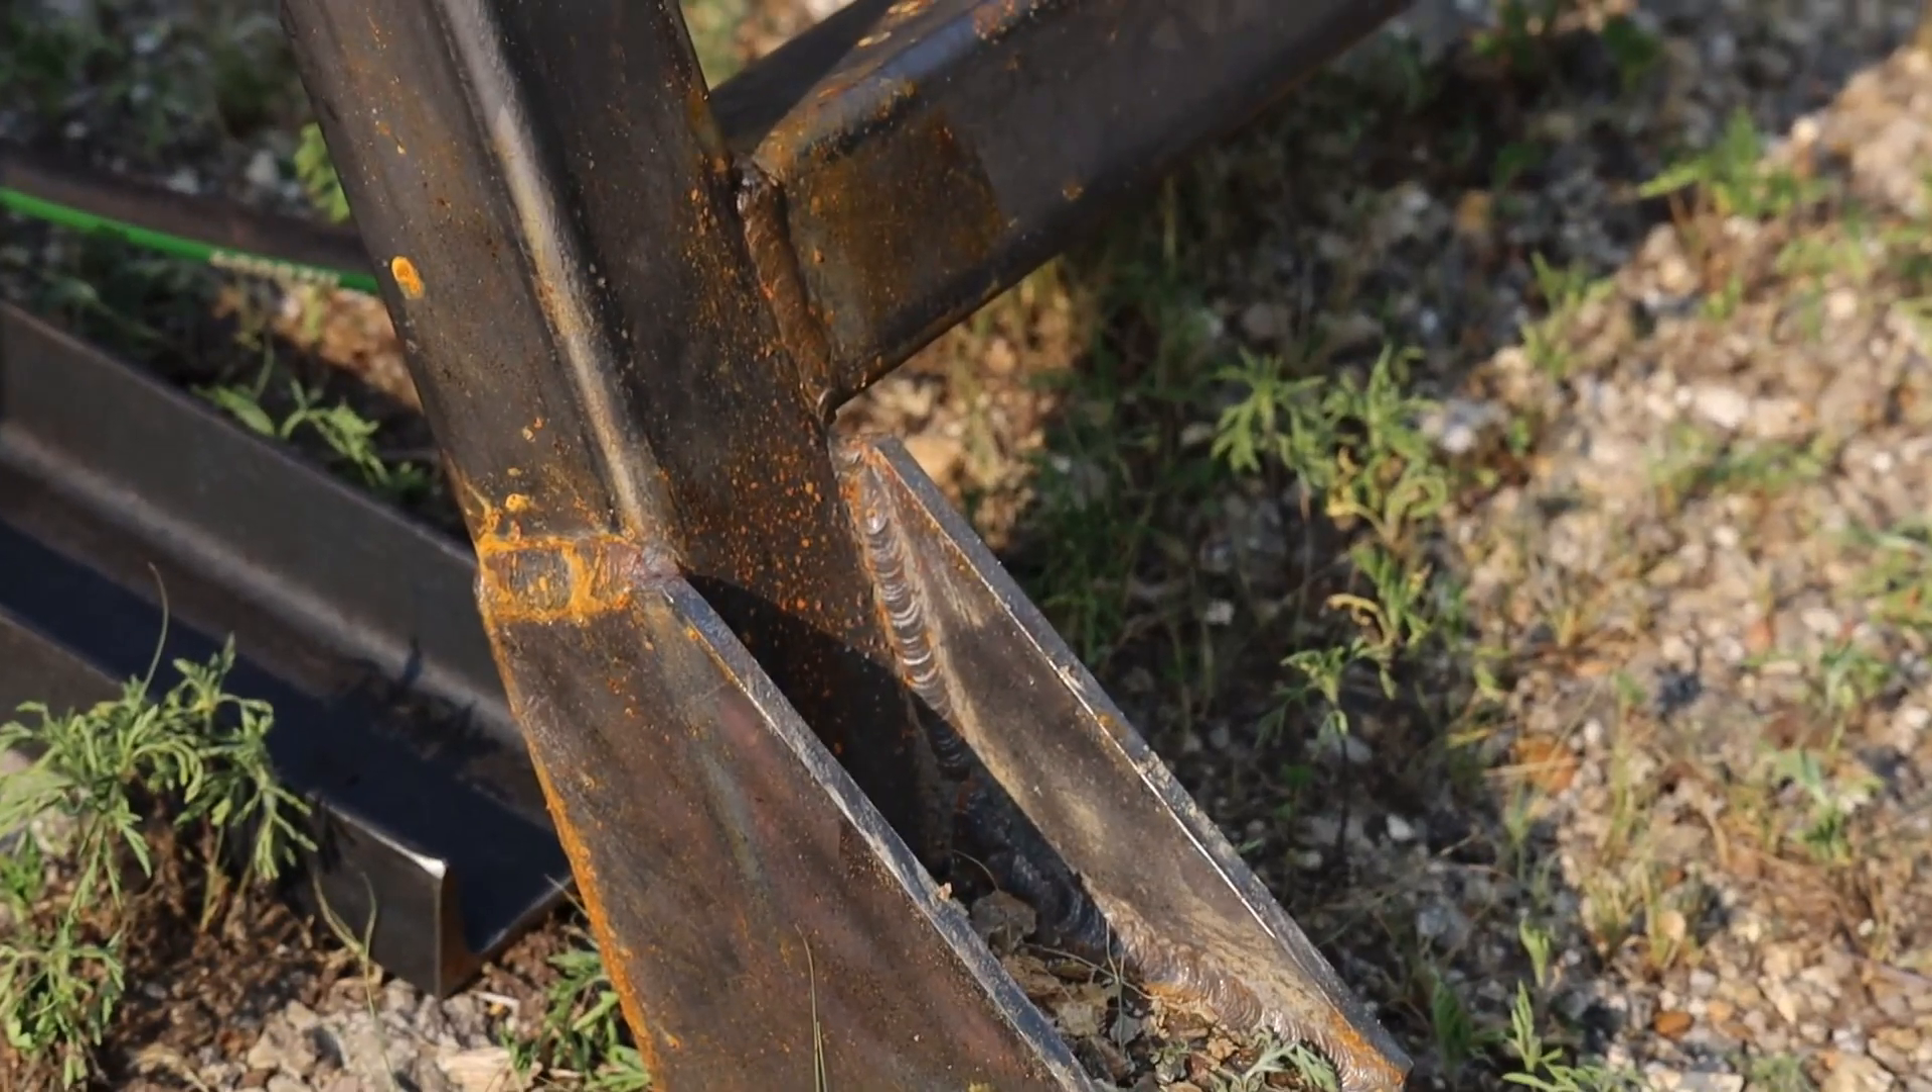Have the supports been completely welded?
Yes.